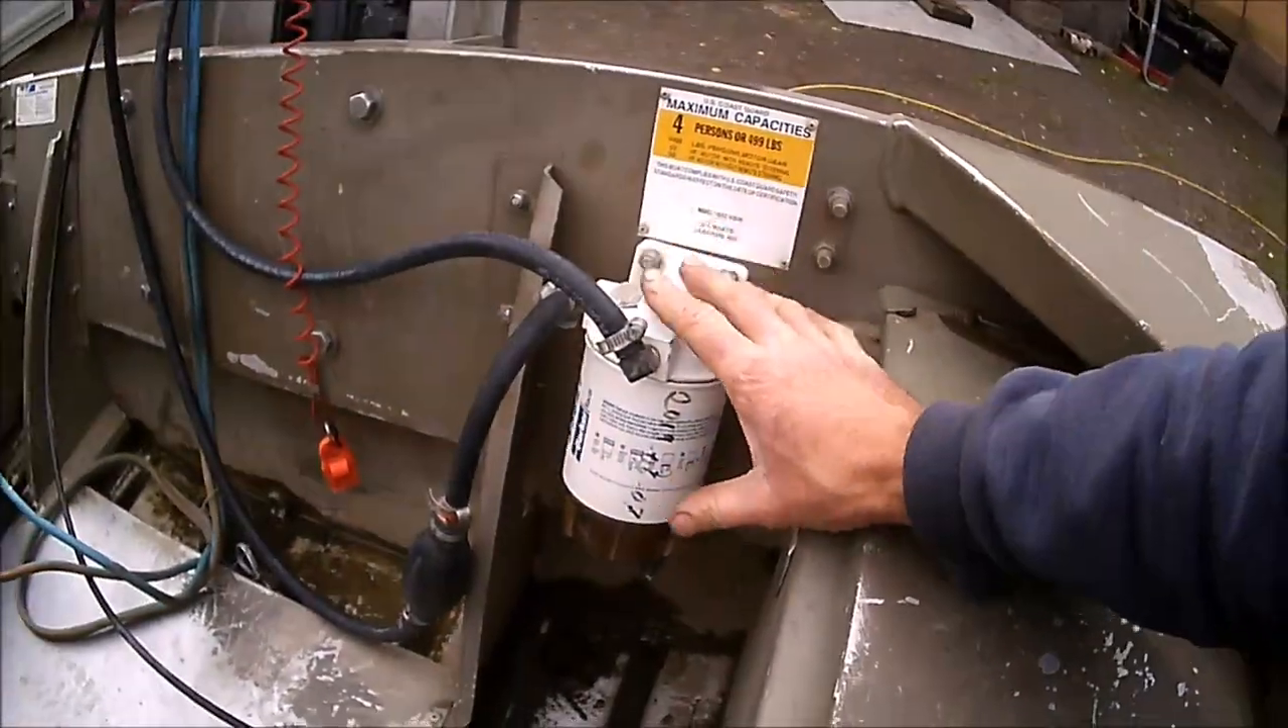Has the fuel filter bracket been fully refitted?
Yes.